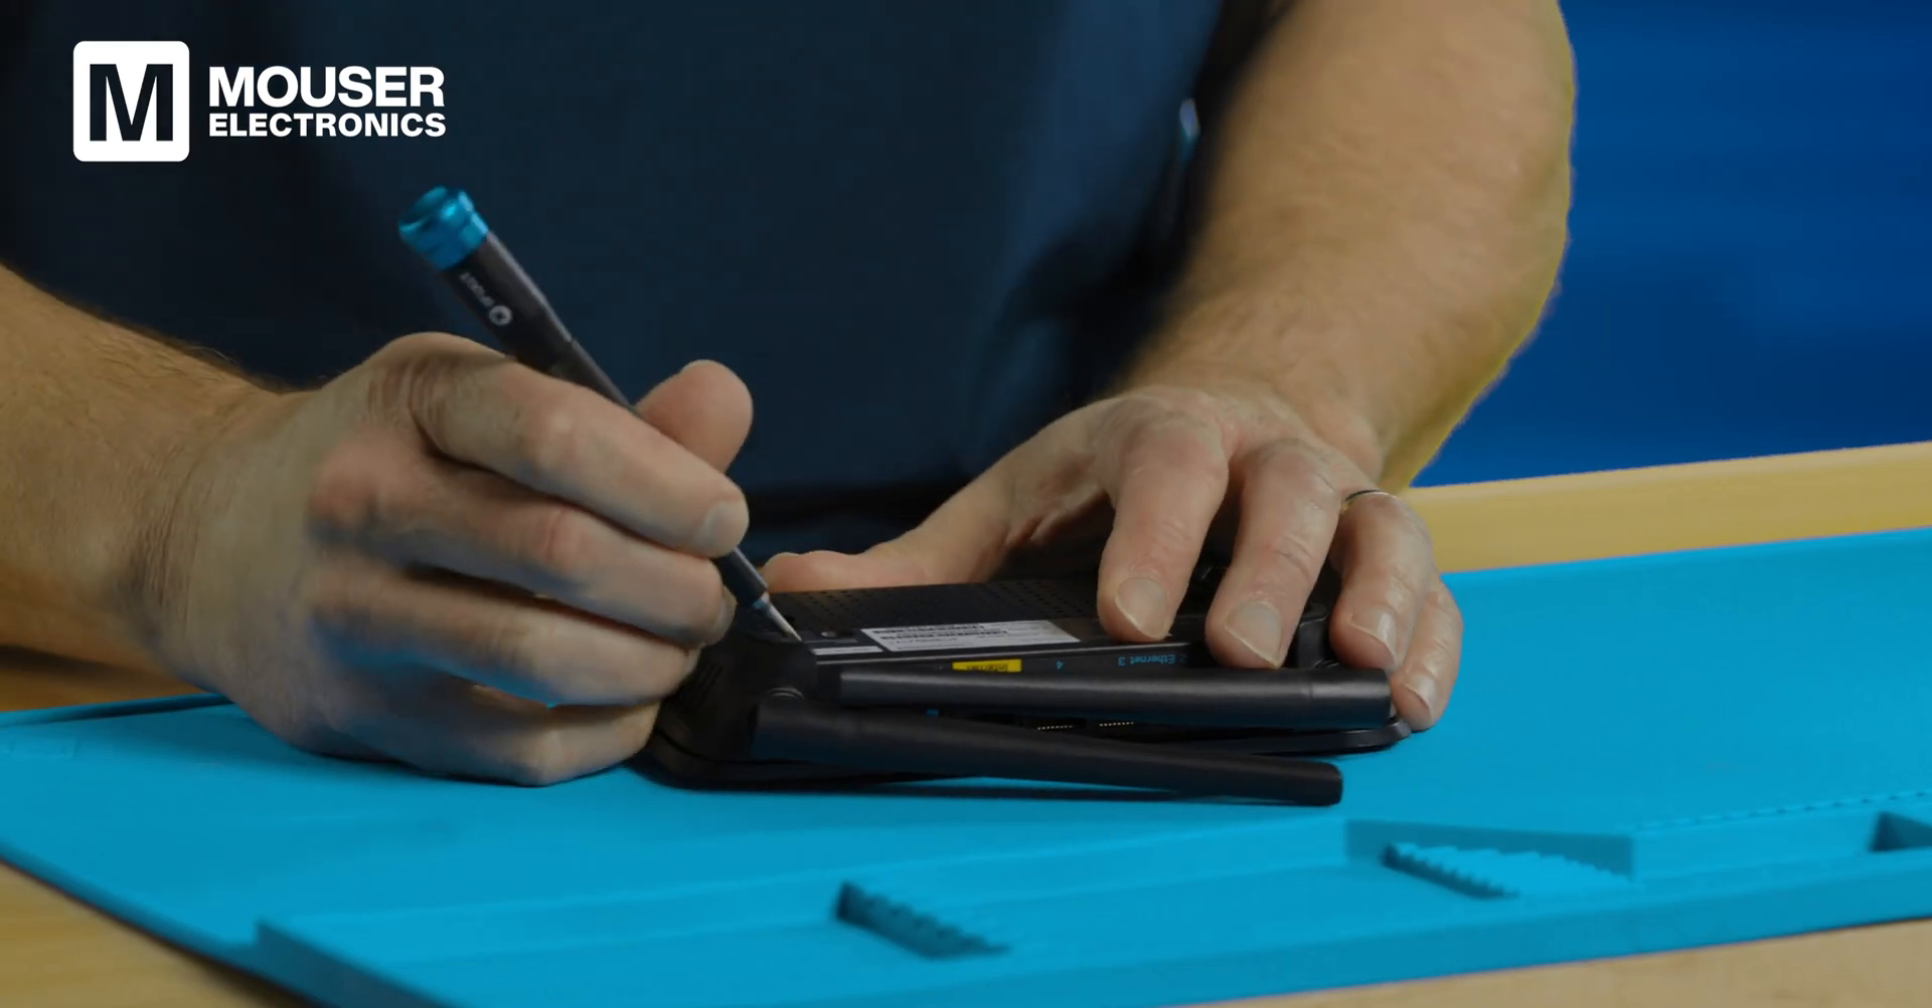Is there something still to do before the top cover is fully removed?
Yes.